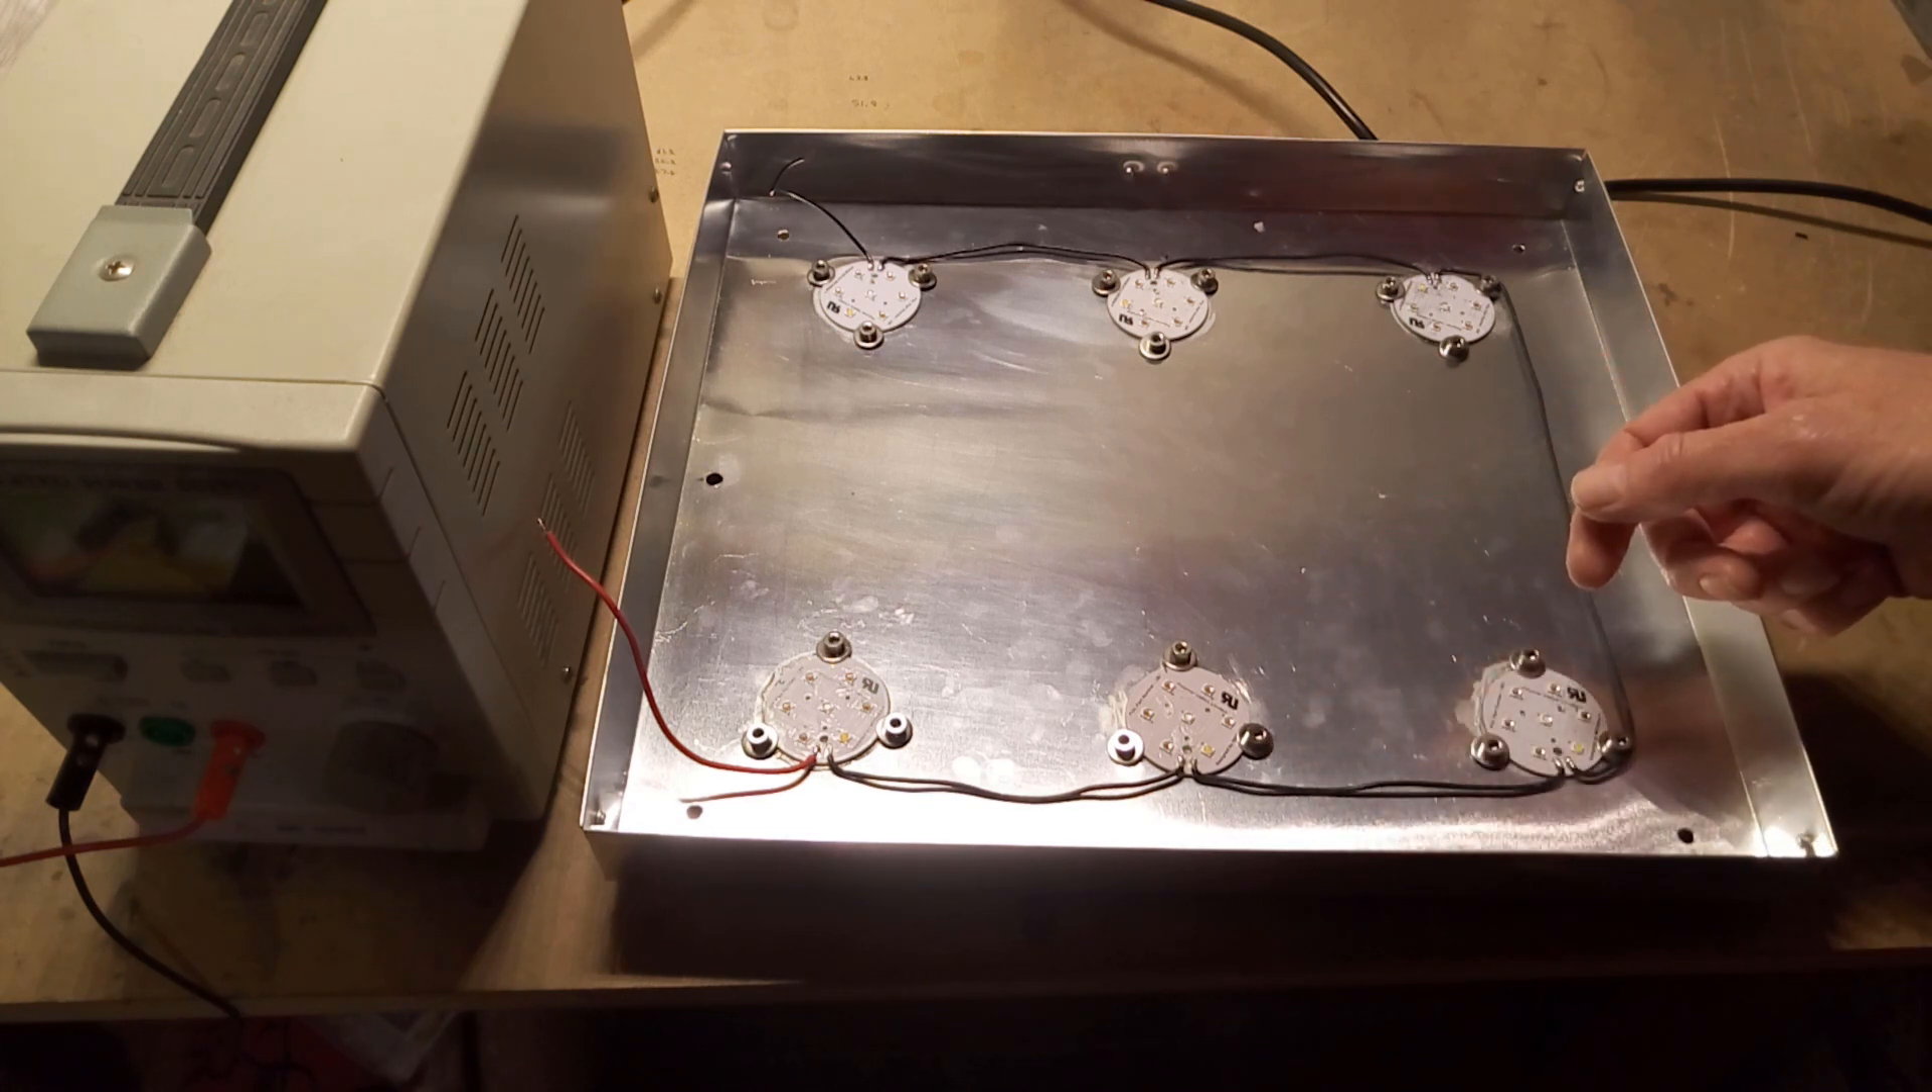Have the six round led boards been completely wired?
Yes.